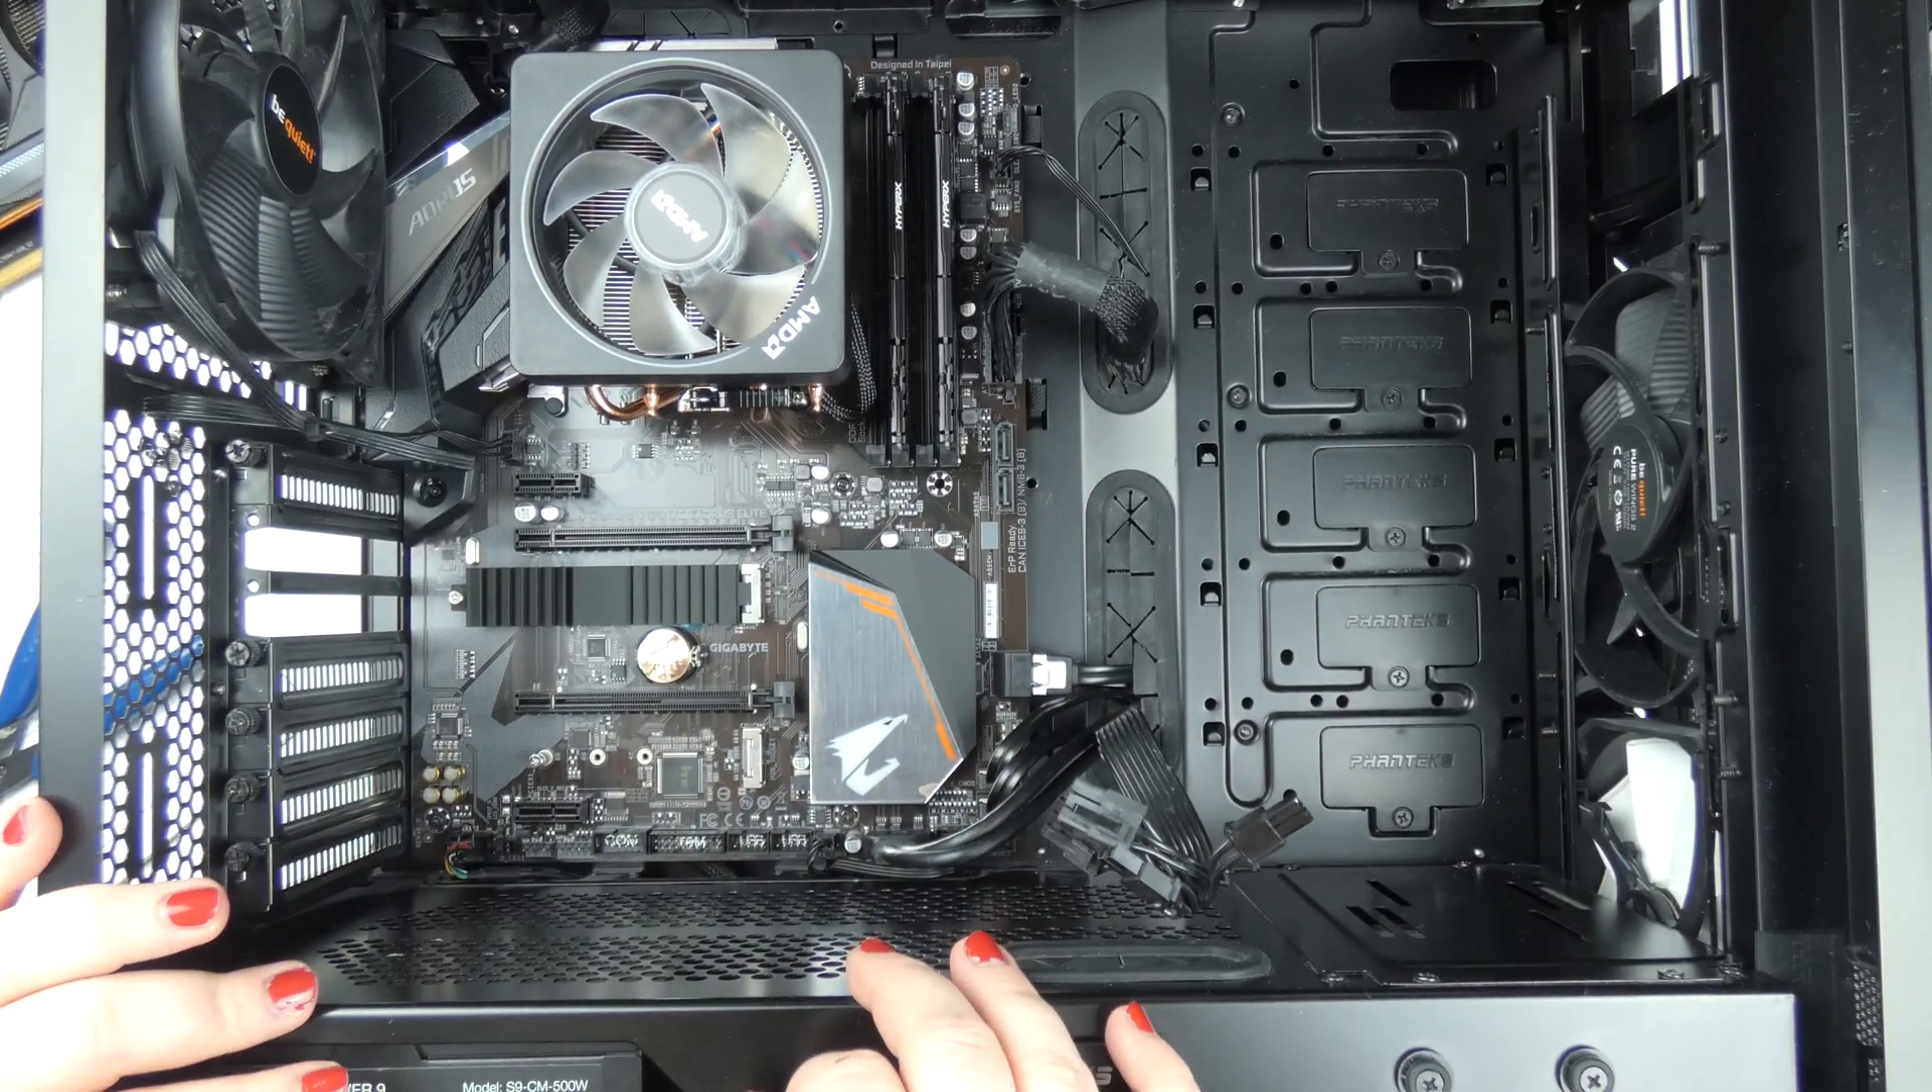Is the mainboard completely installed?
Yes.